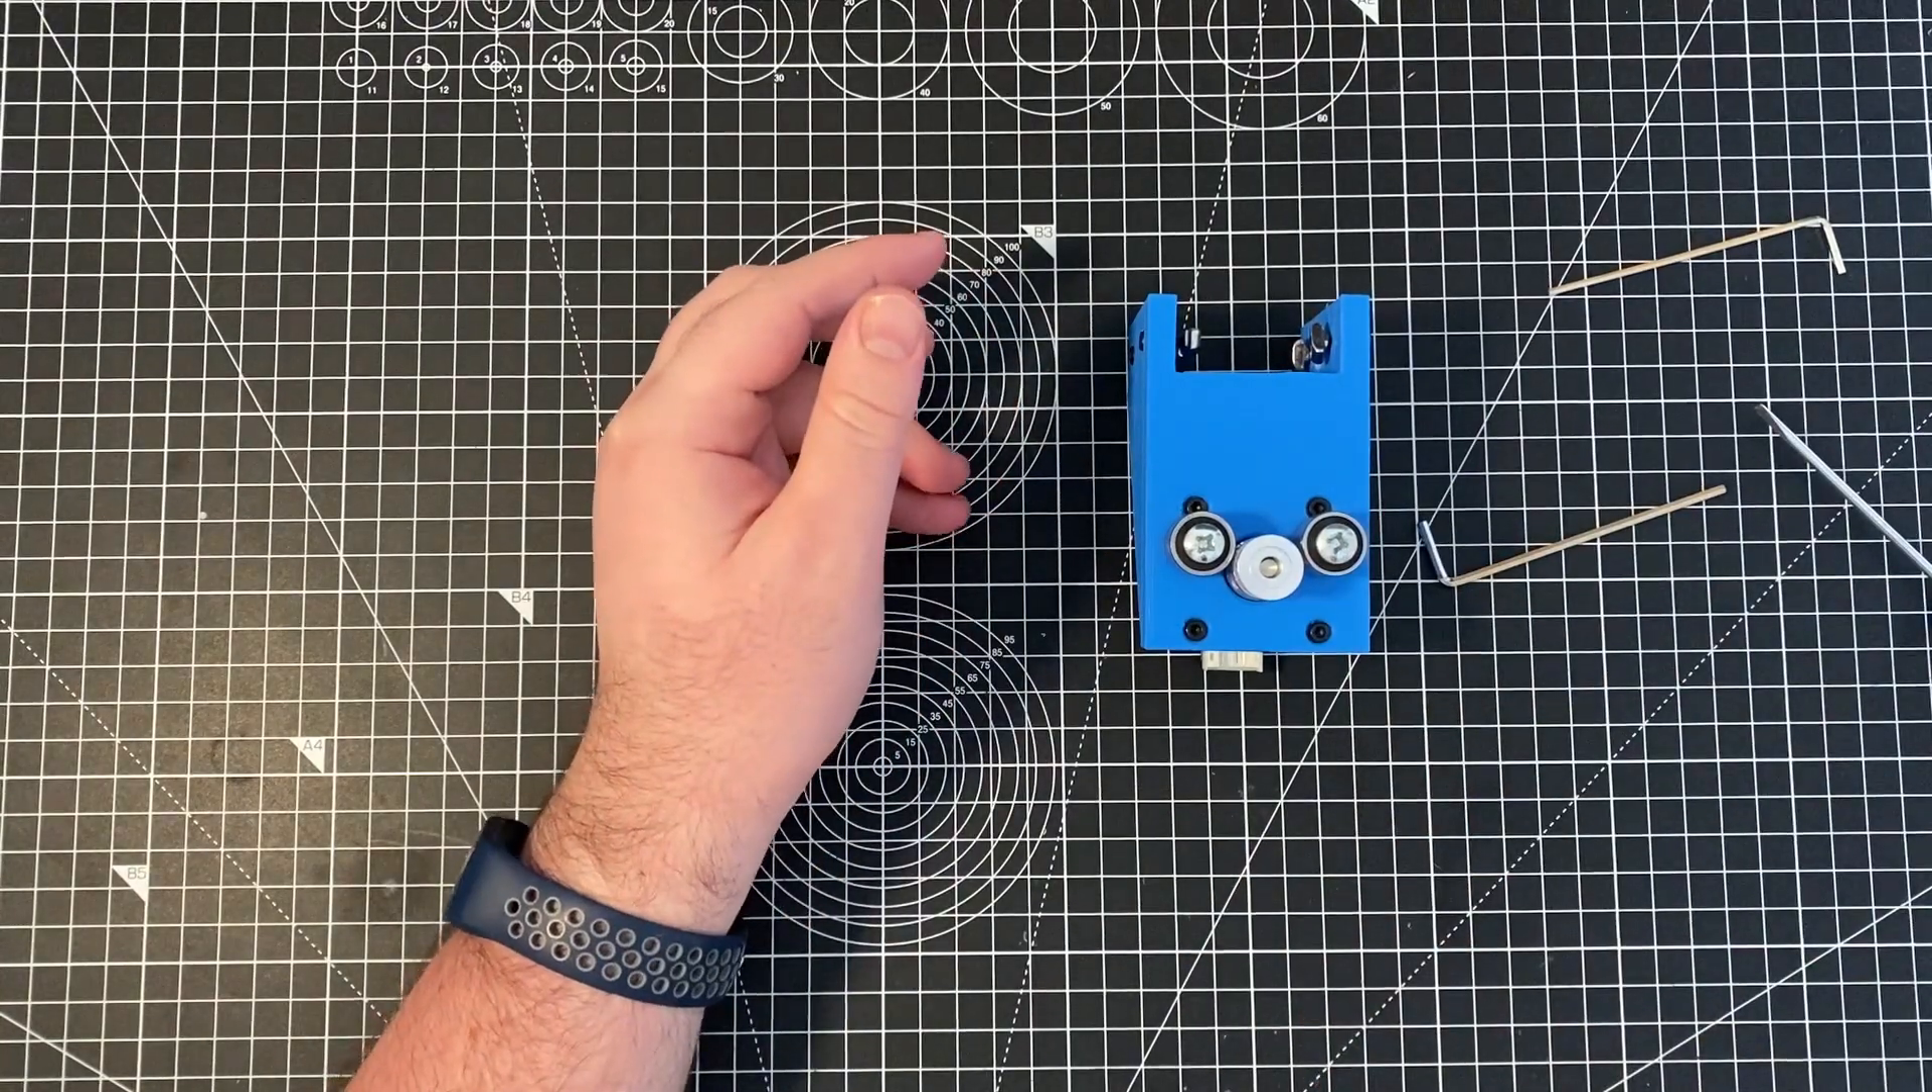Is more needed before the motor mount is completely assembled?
No.